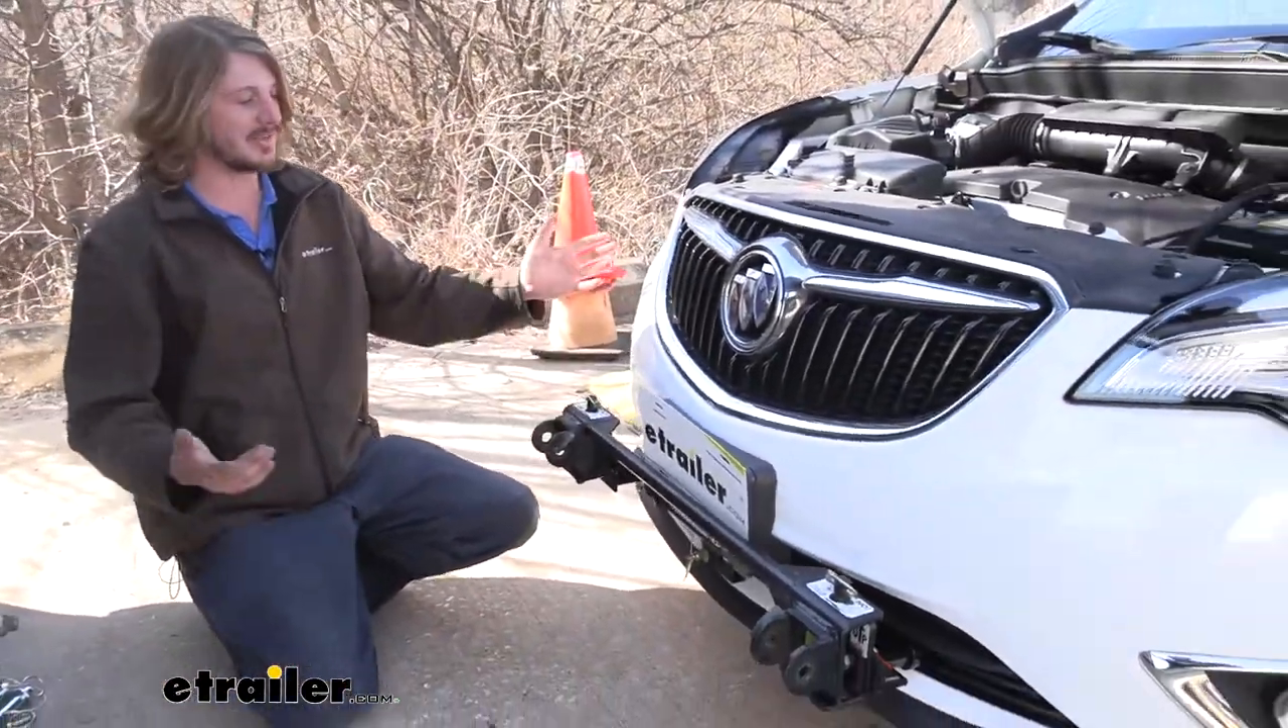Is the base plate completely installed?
Yes.